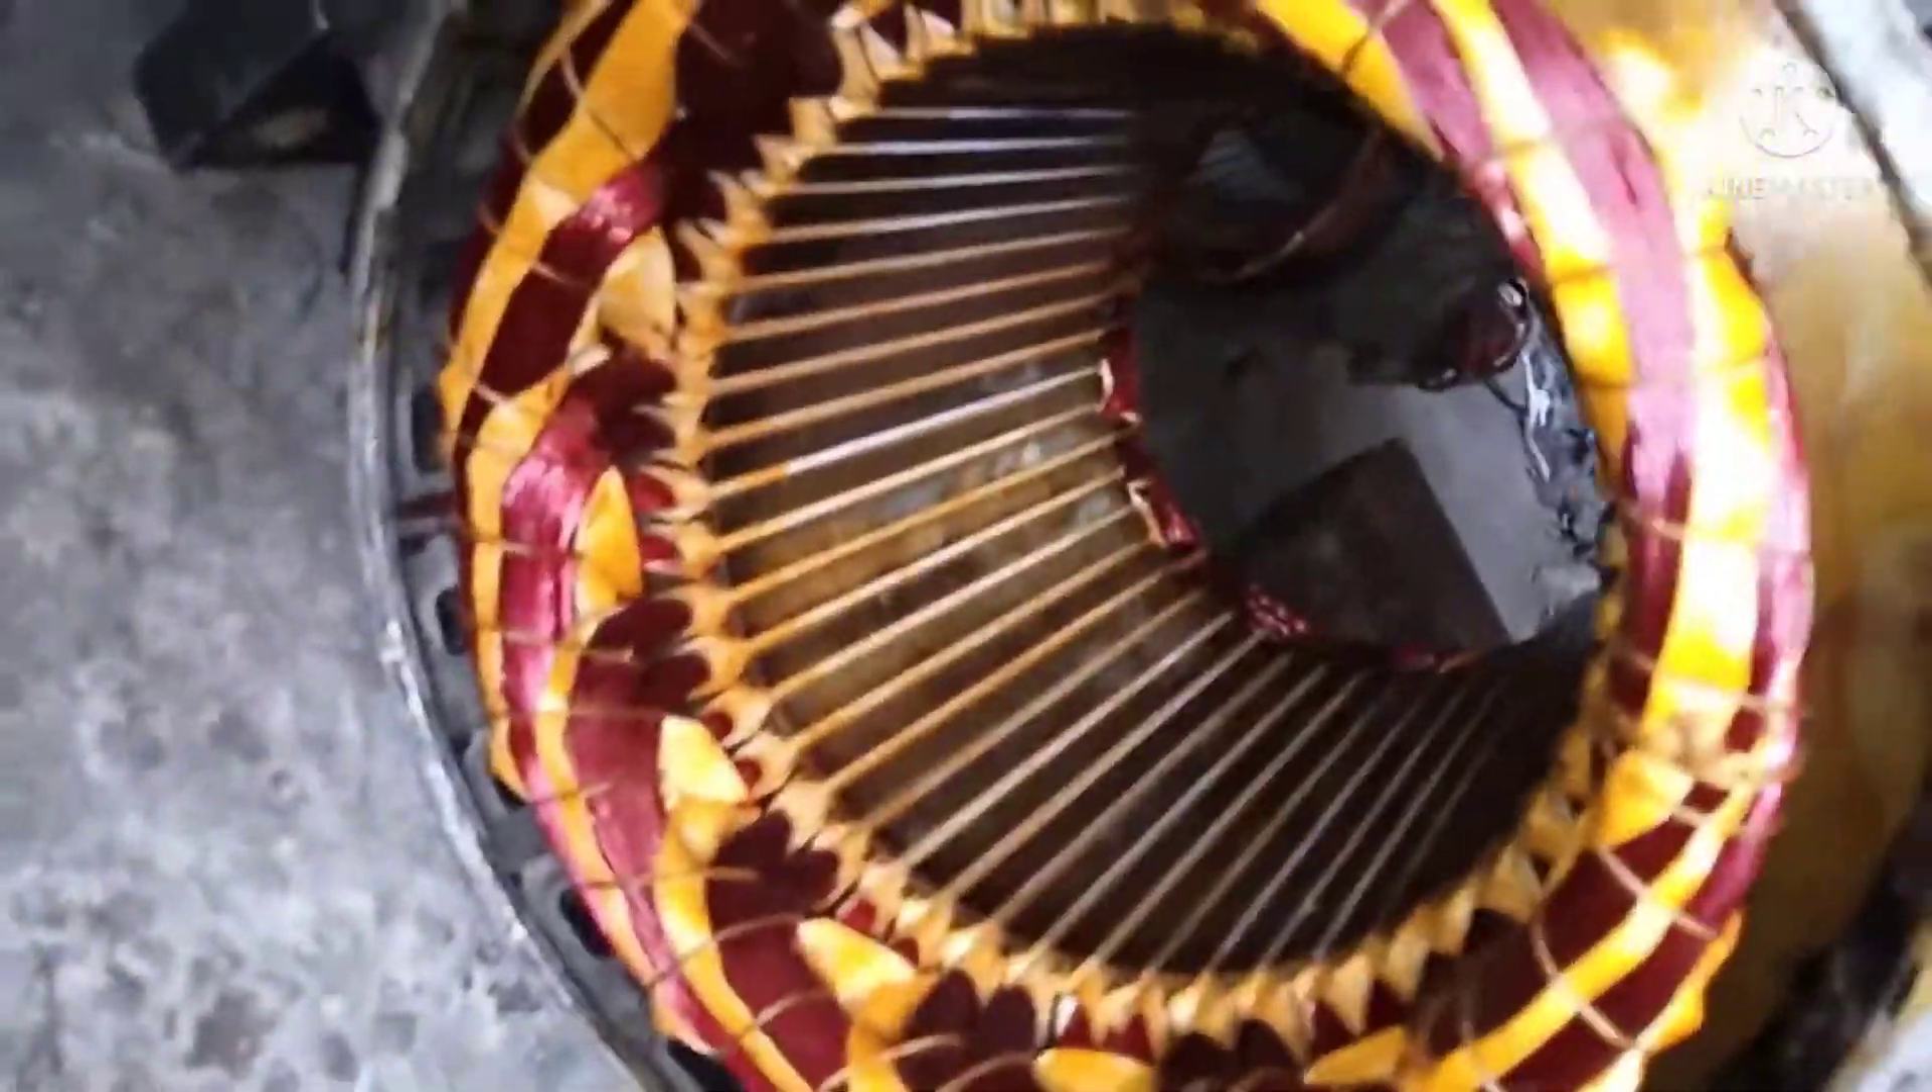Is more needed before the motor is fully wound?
No.